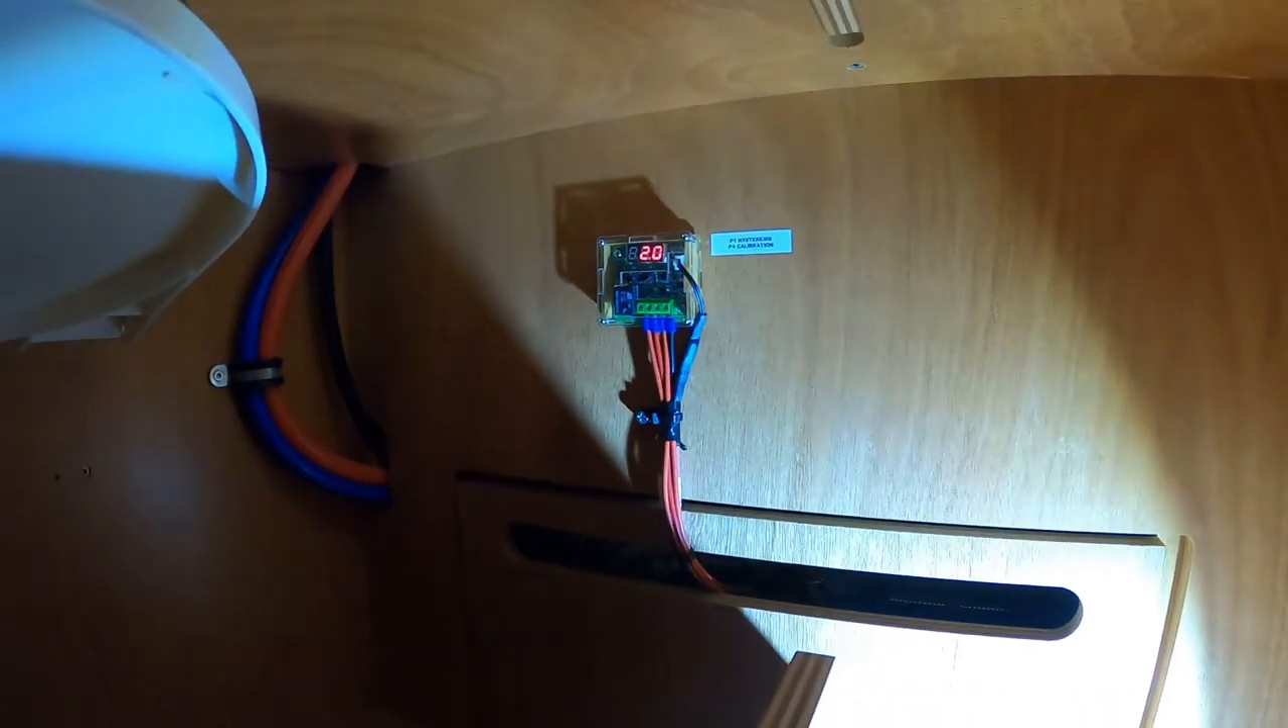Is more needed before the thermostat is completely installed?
No.